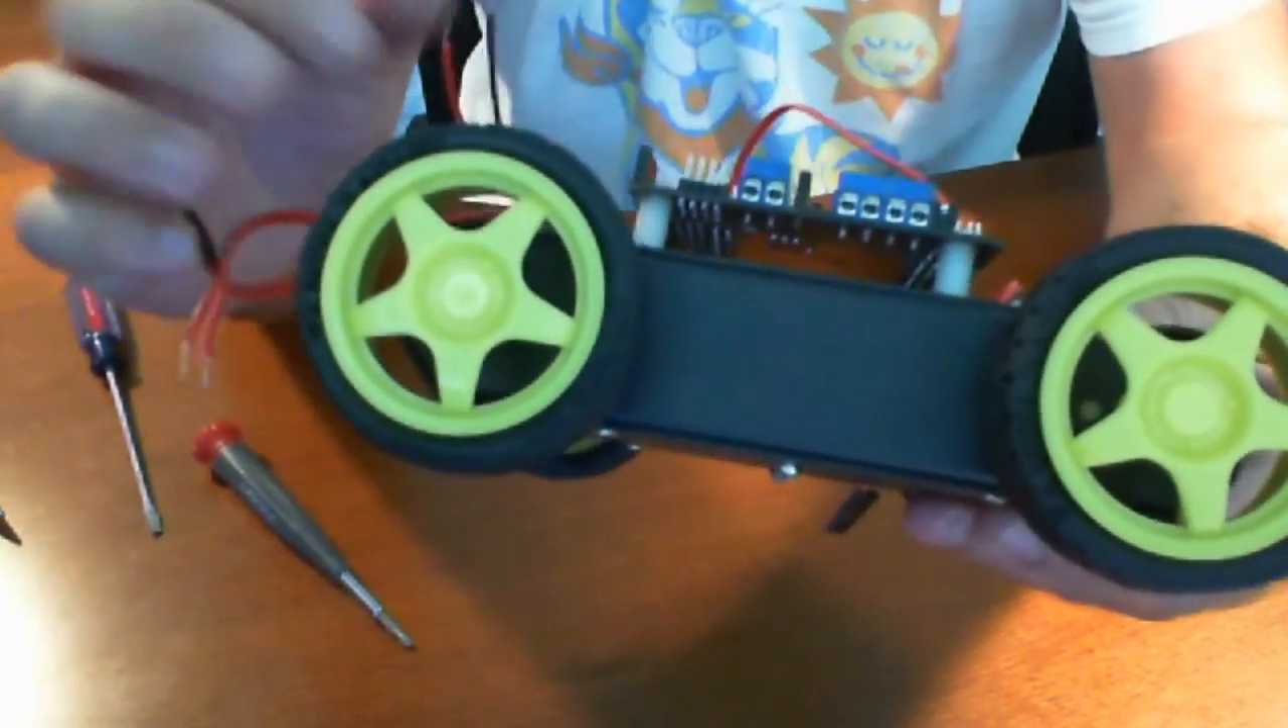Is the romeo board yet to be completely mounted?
No.